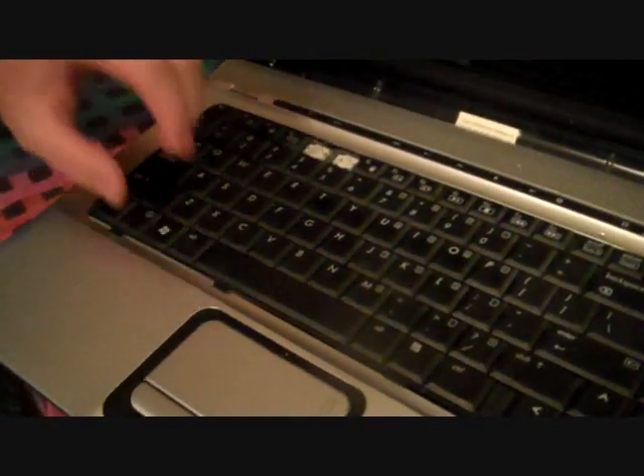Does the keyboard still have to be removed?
Yes.